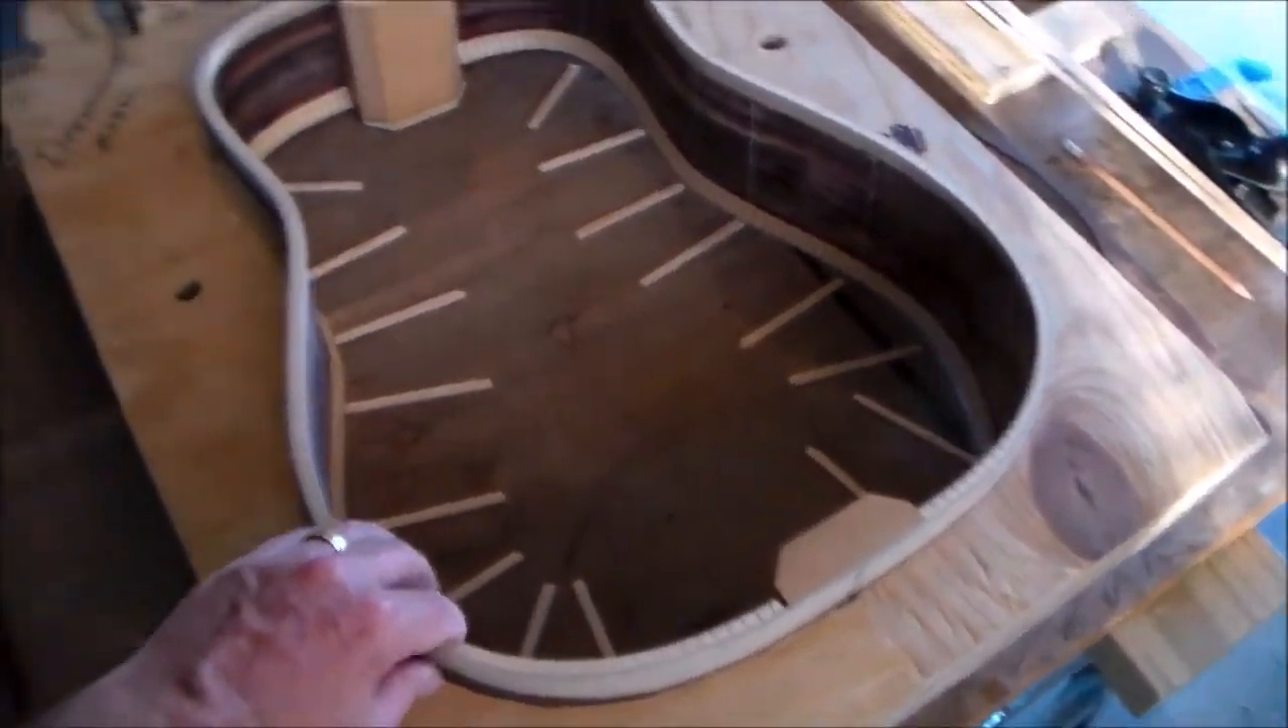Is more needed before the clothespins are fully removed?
No.